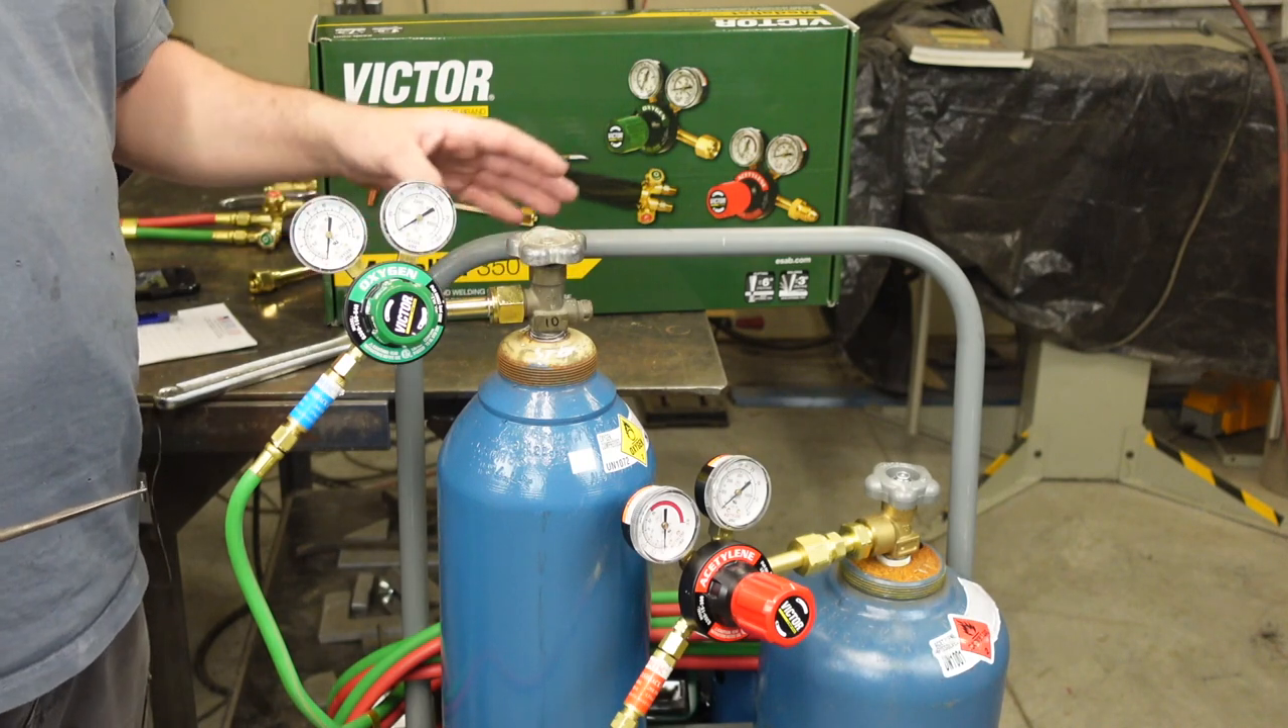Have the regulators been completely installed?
Yes.